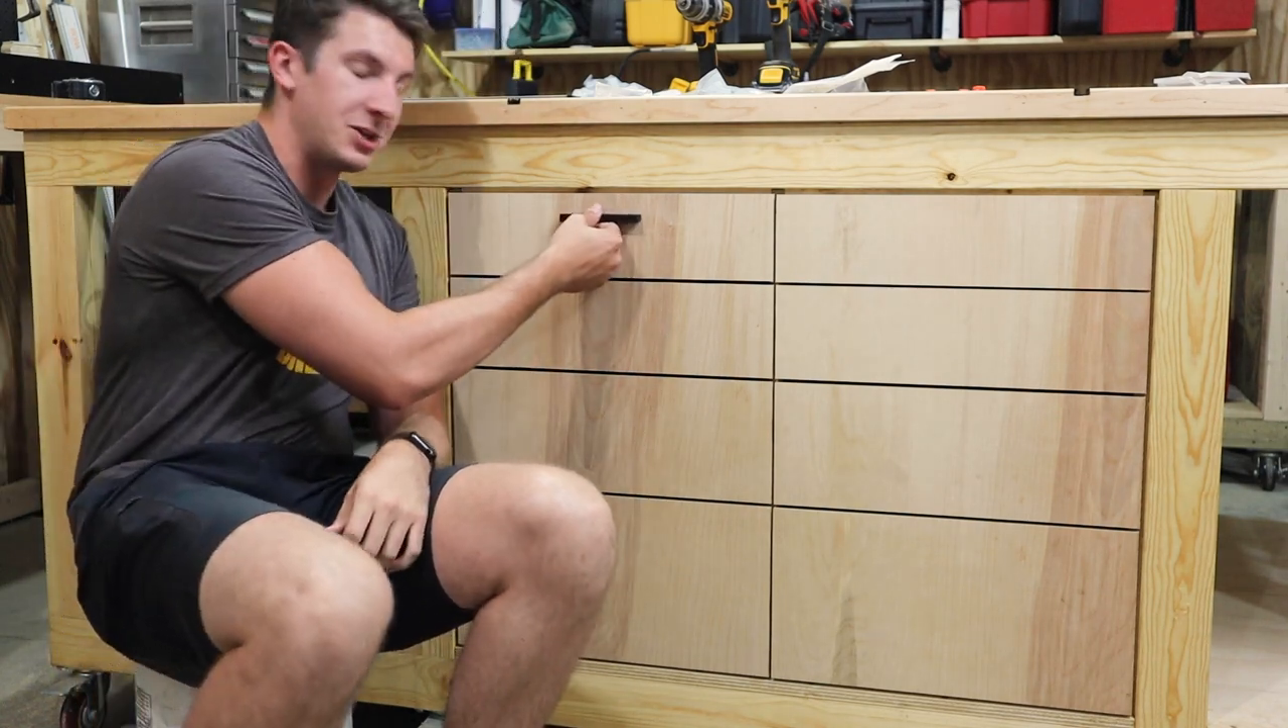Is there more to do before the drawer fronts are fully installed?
No.